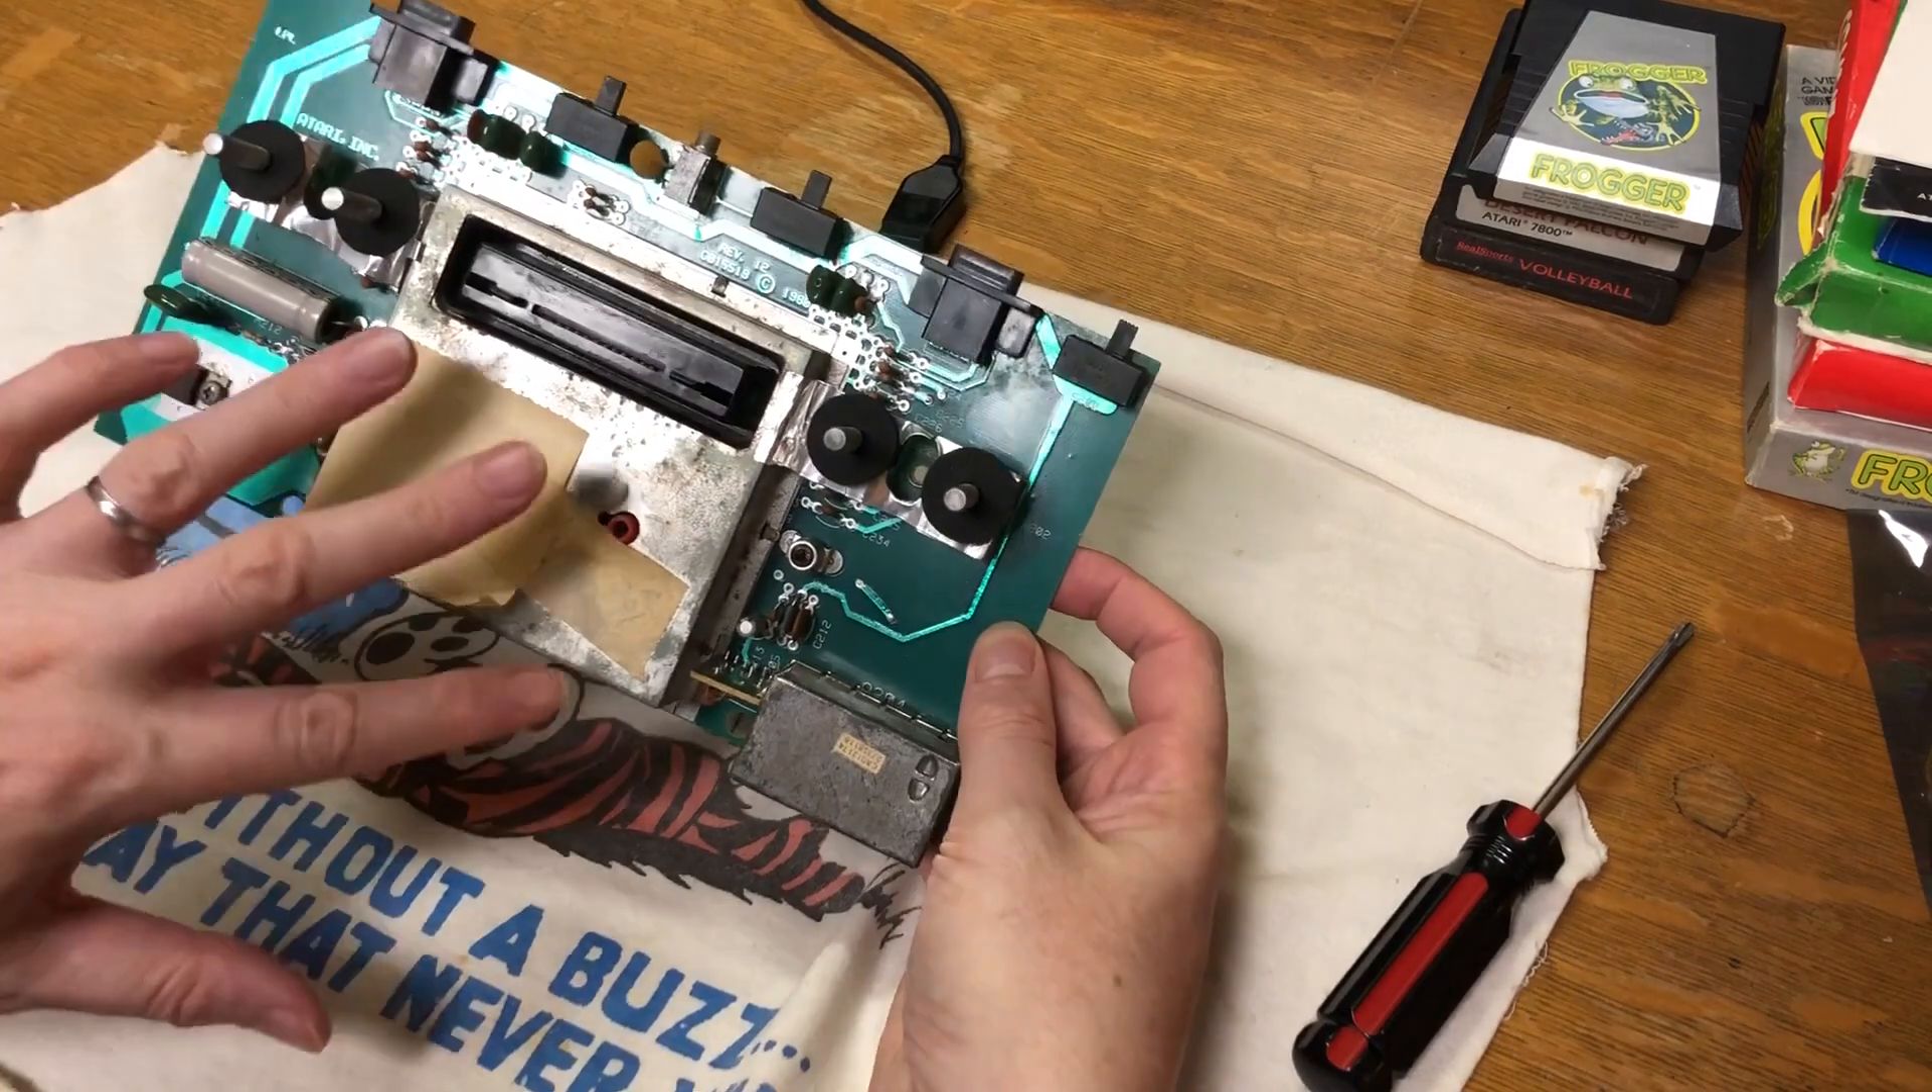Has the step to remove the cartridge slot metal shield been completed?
No.